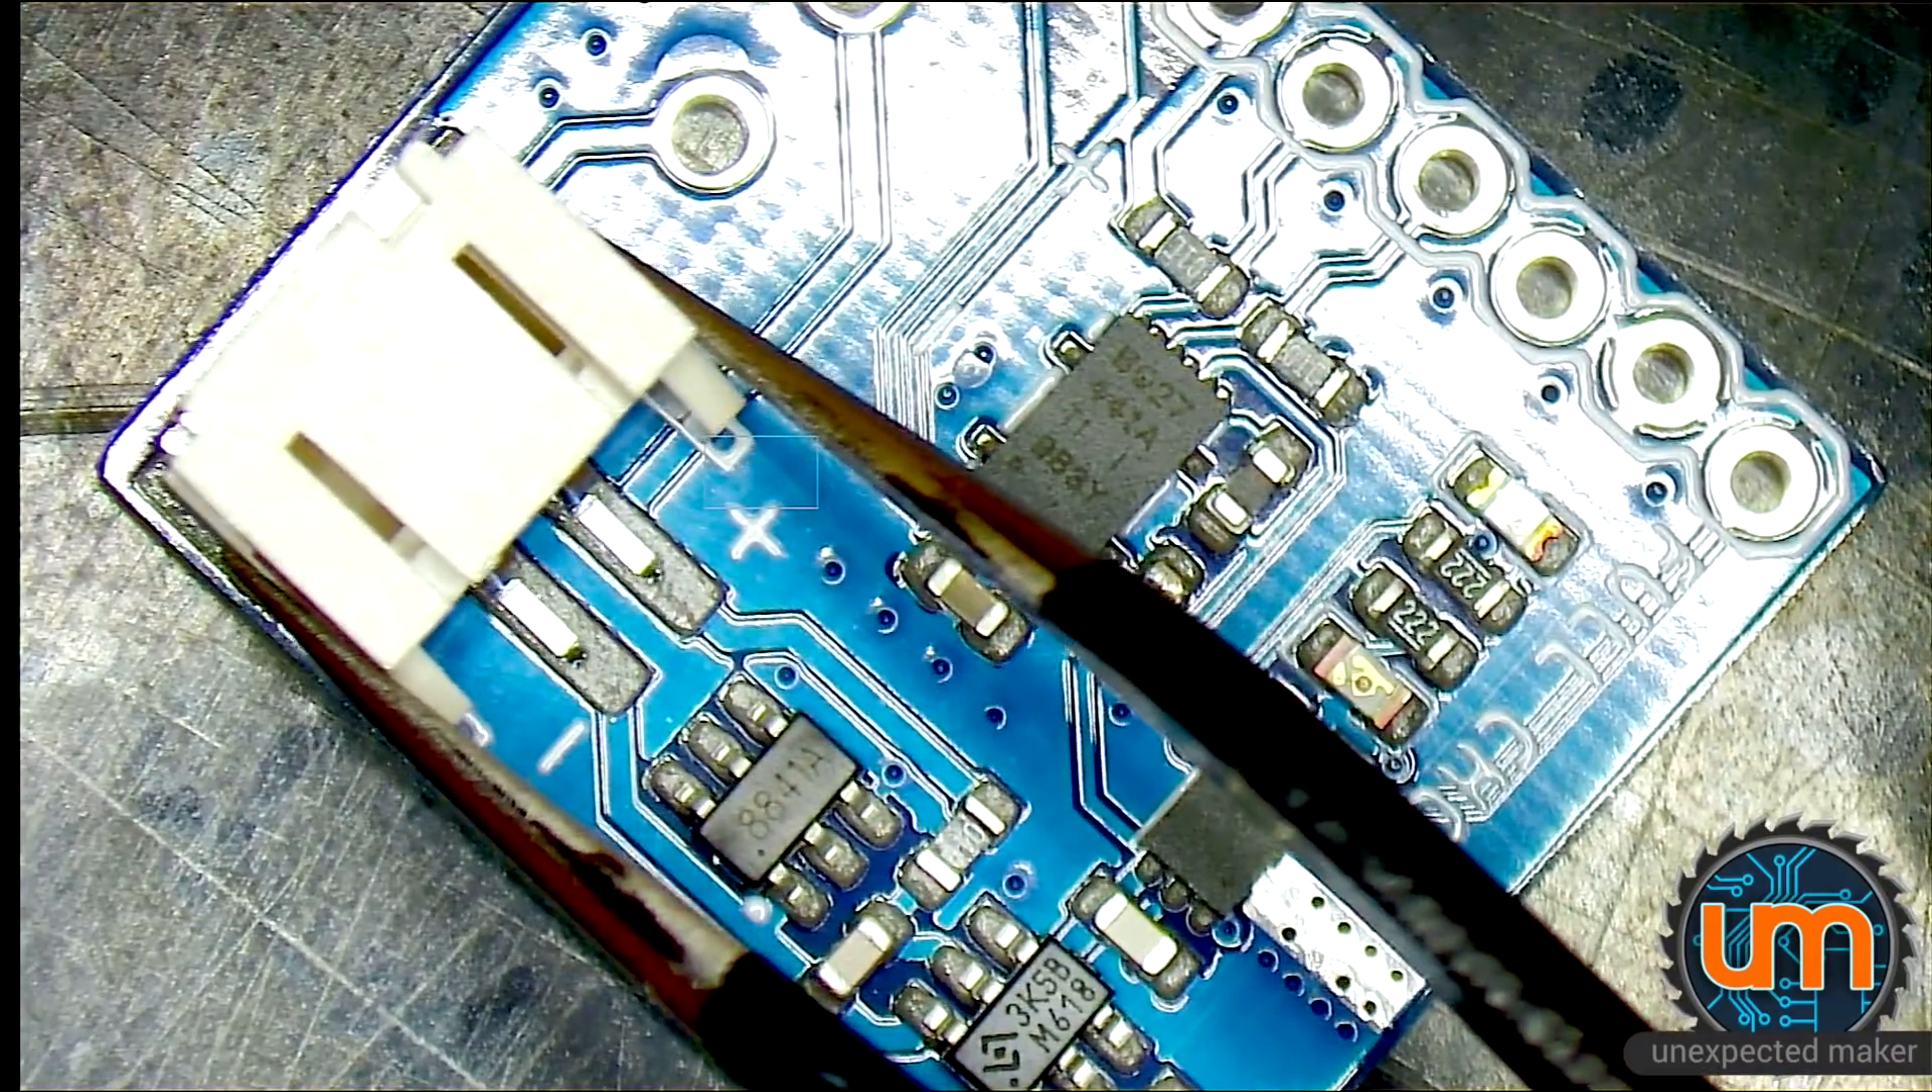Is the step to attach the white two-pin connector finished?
No.